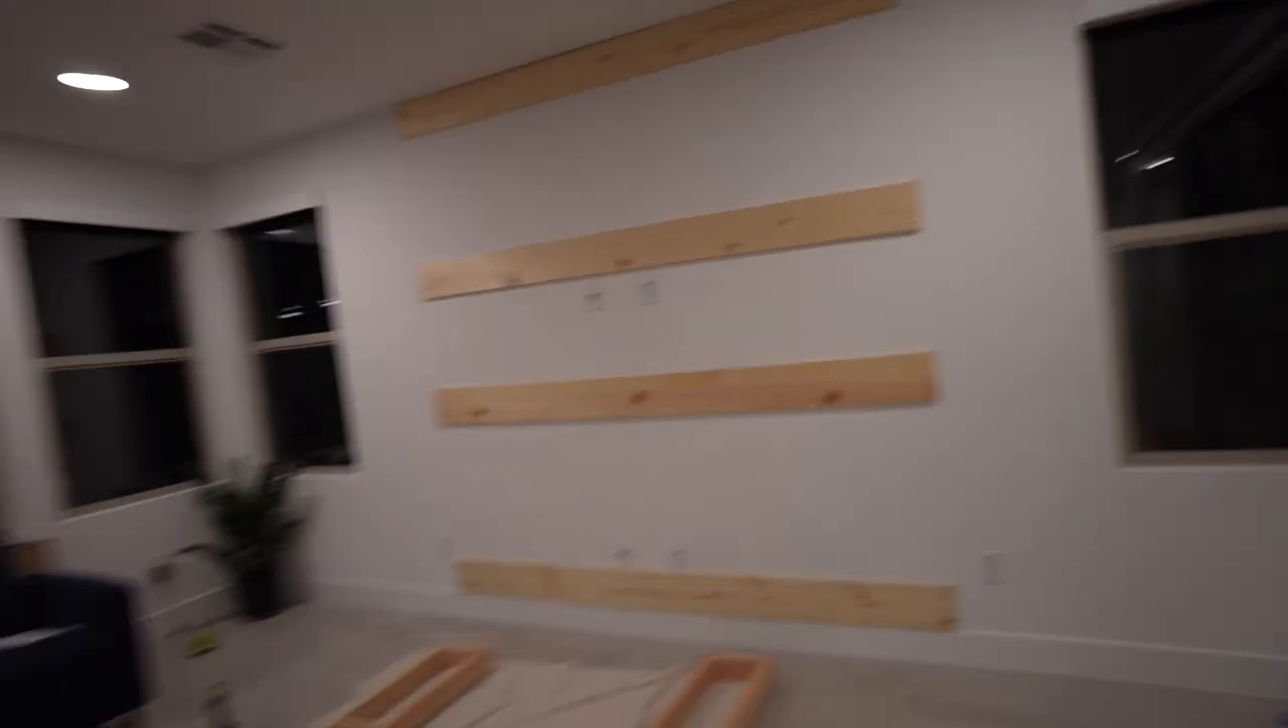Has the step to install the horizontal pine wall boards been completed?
Yes.